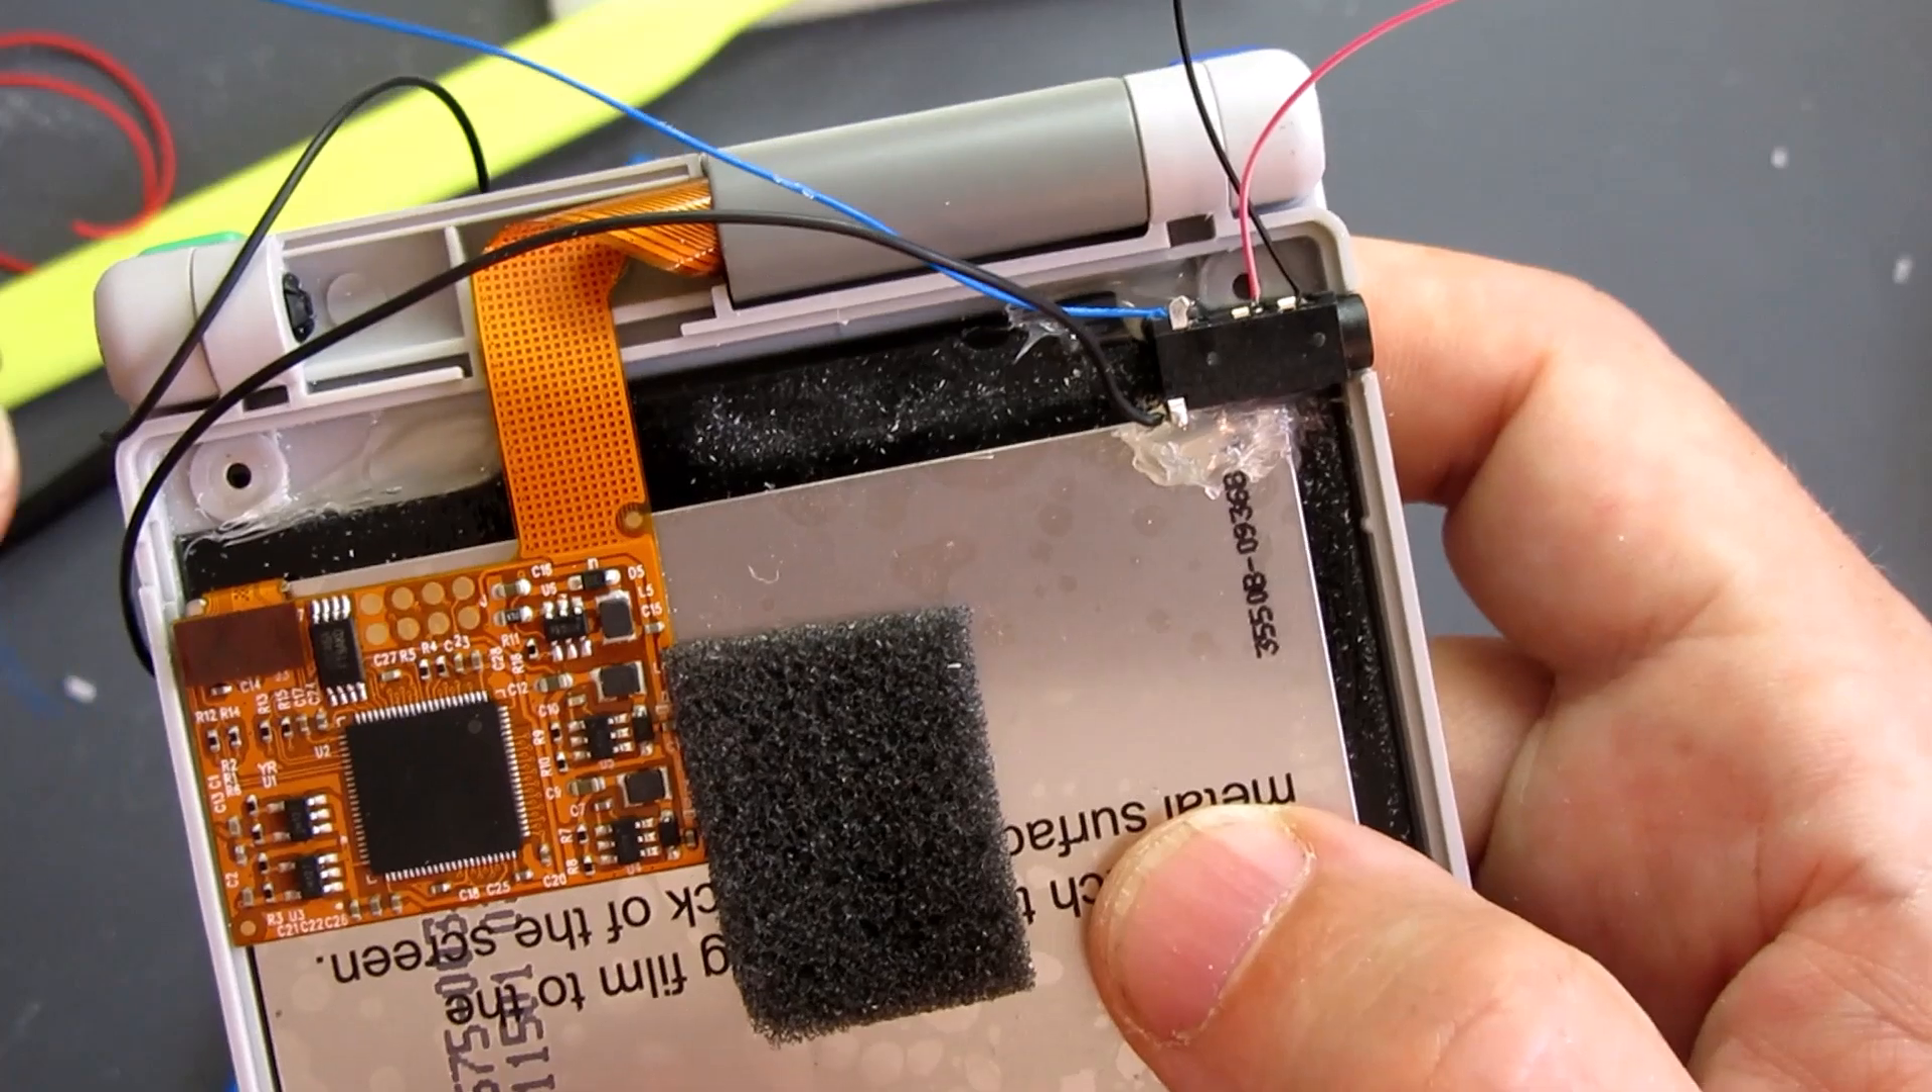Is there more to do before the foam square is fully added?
No.